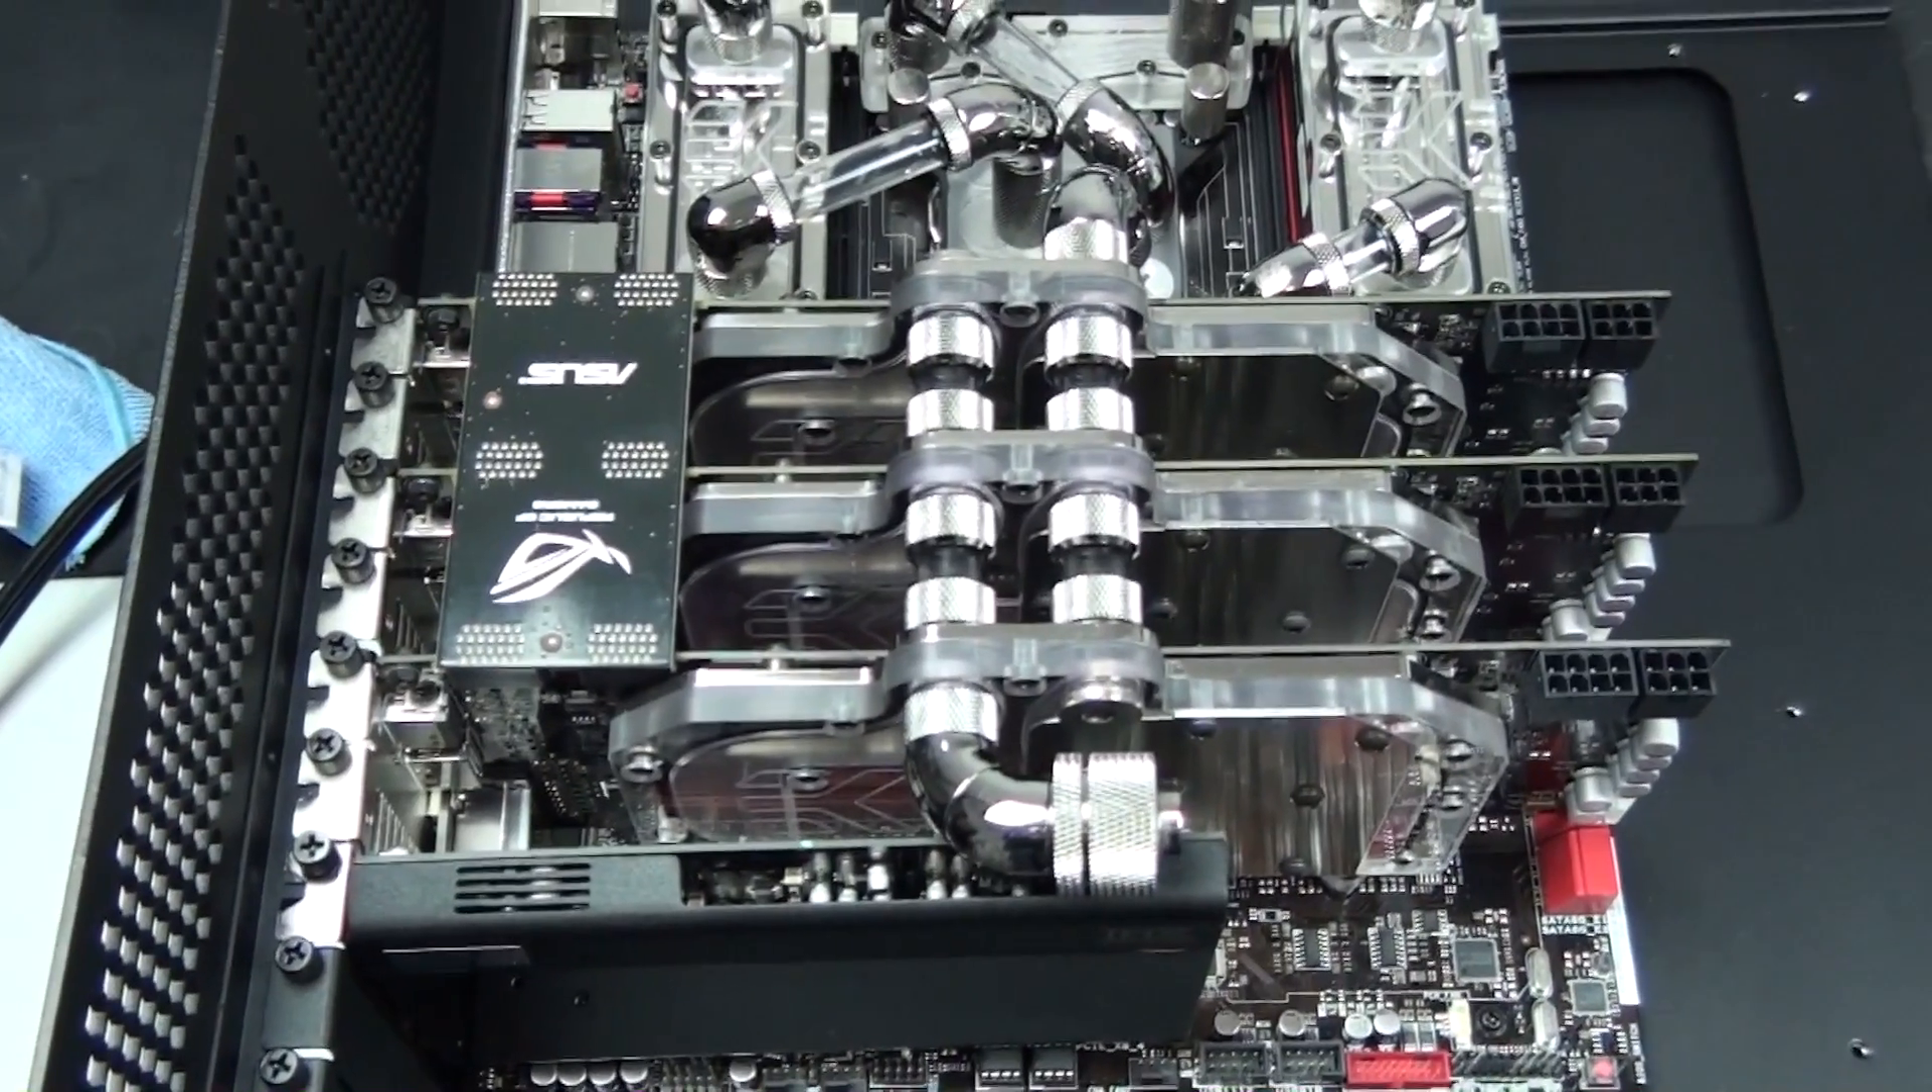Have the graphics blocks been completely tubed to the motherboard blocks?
Yes.